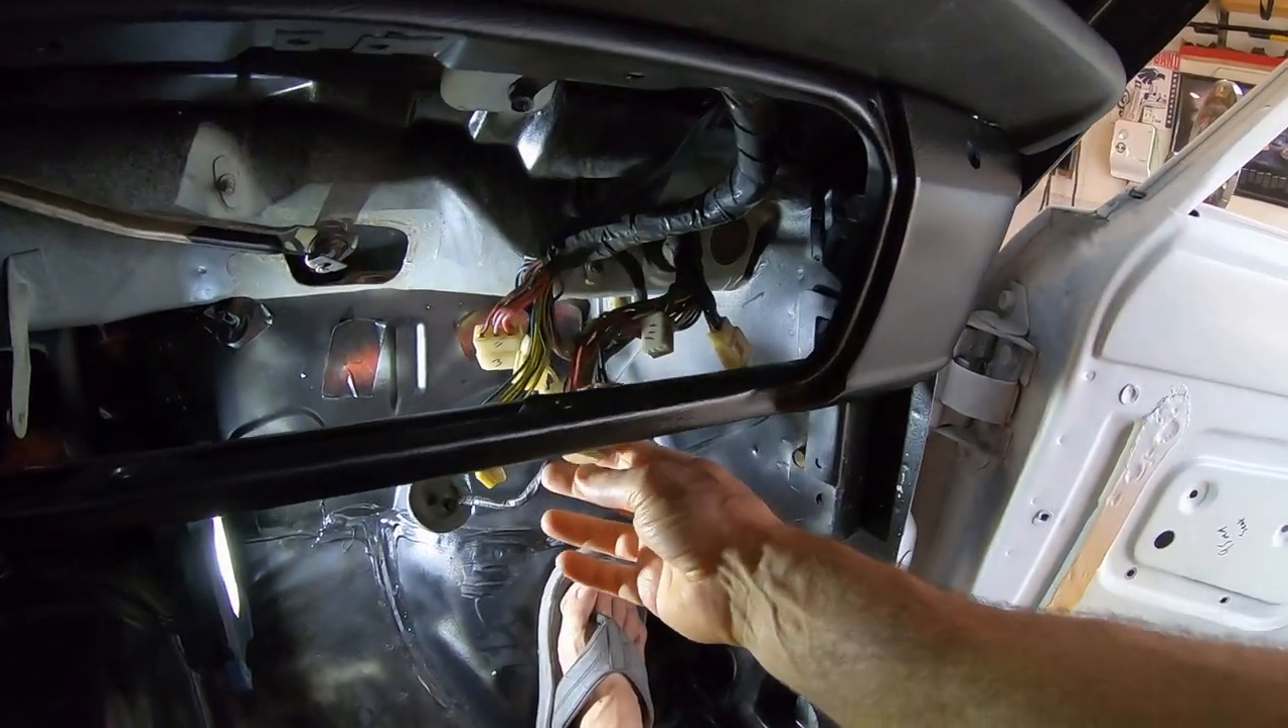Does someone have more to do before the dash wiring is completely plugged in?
Yes.